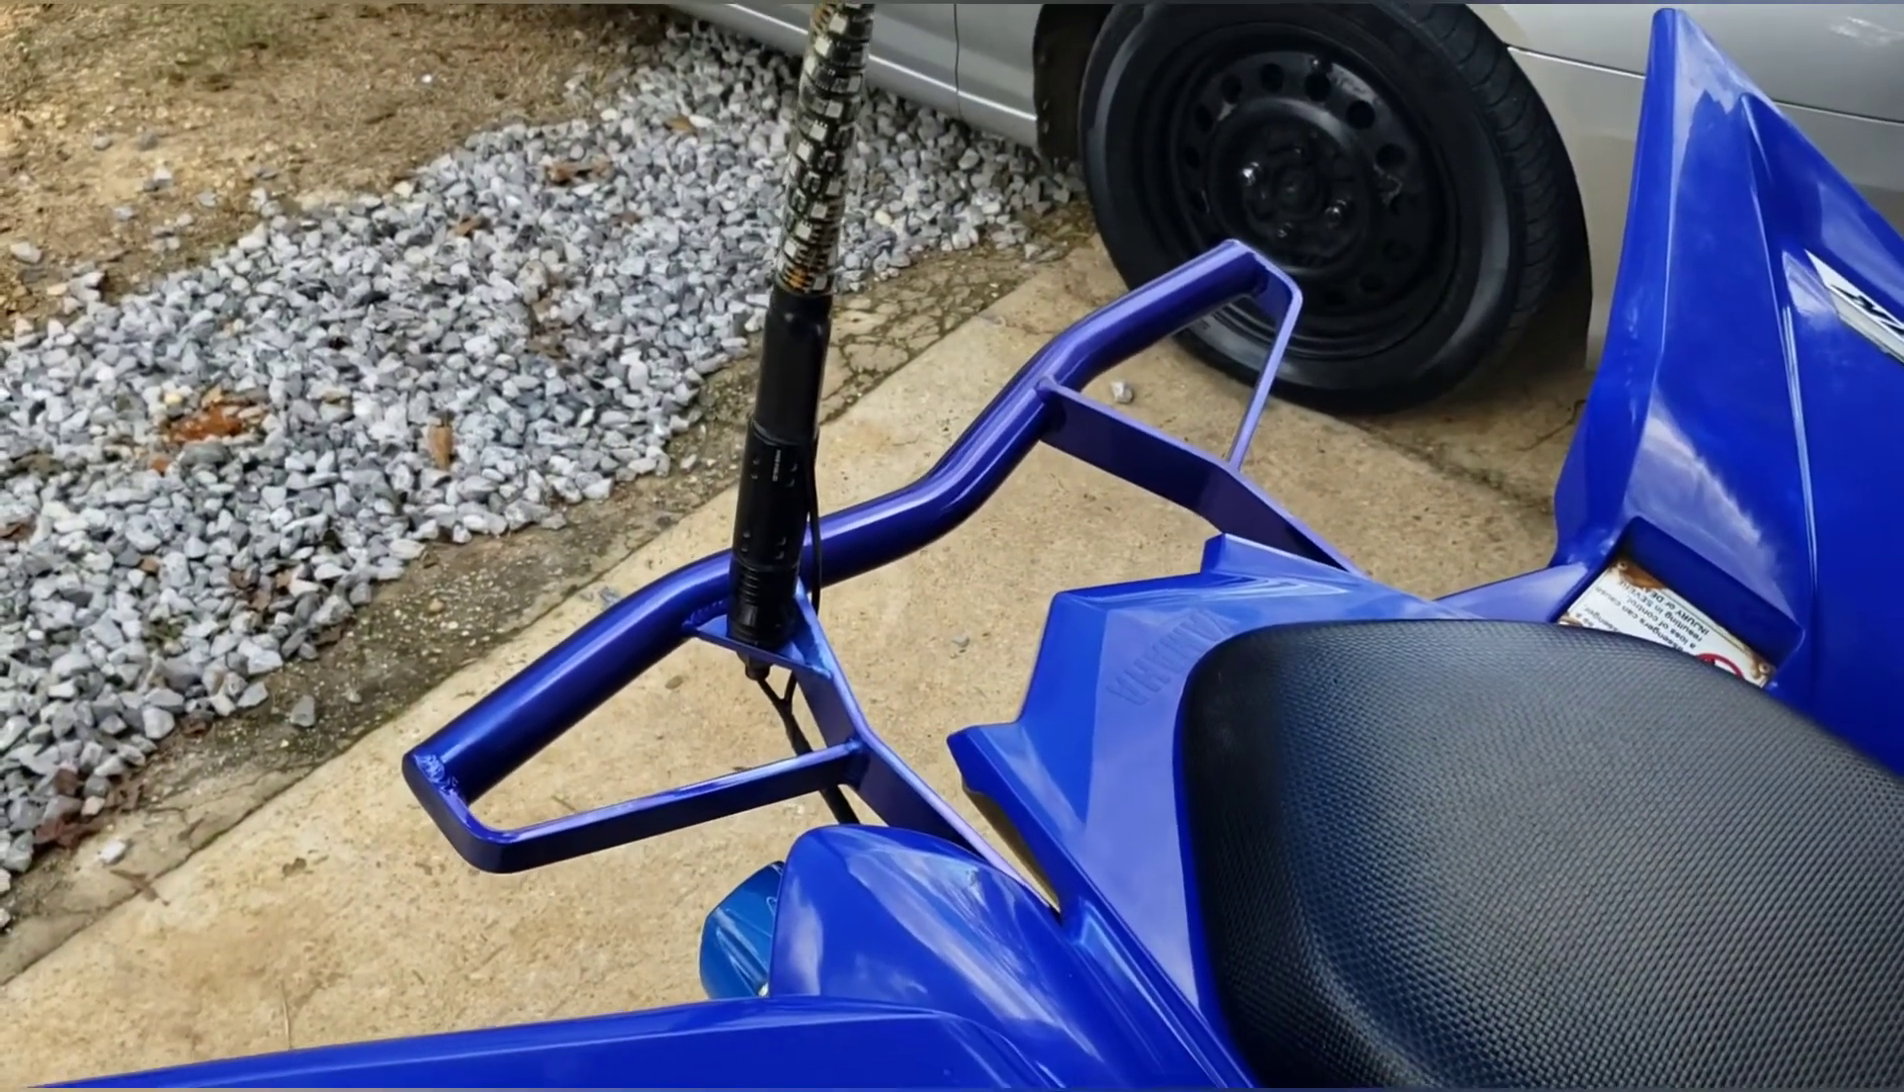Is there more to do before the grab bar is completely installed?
No.